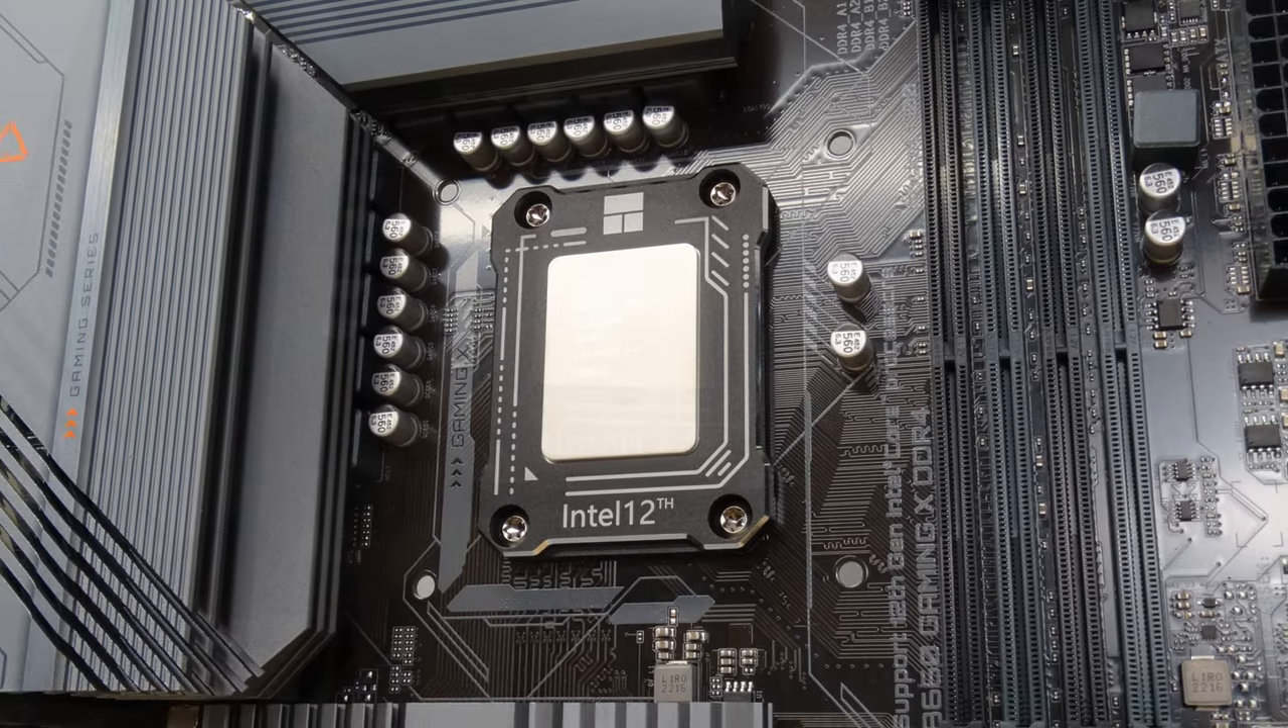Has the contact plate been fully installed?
Yes.